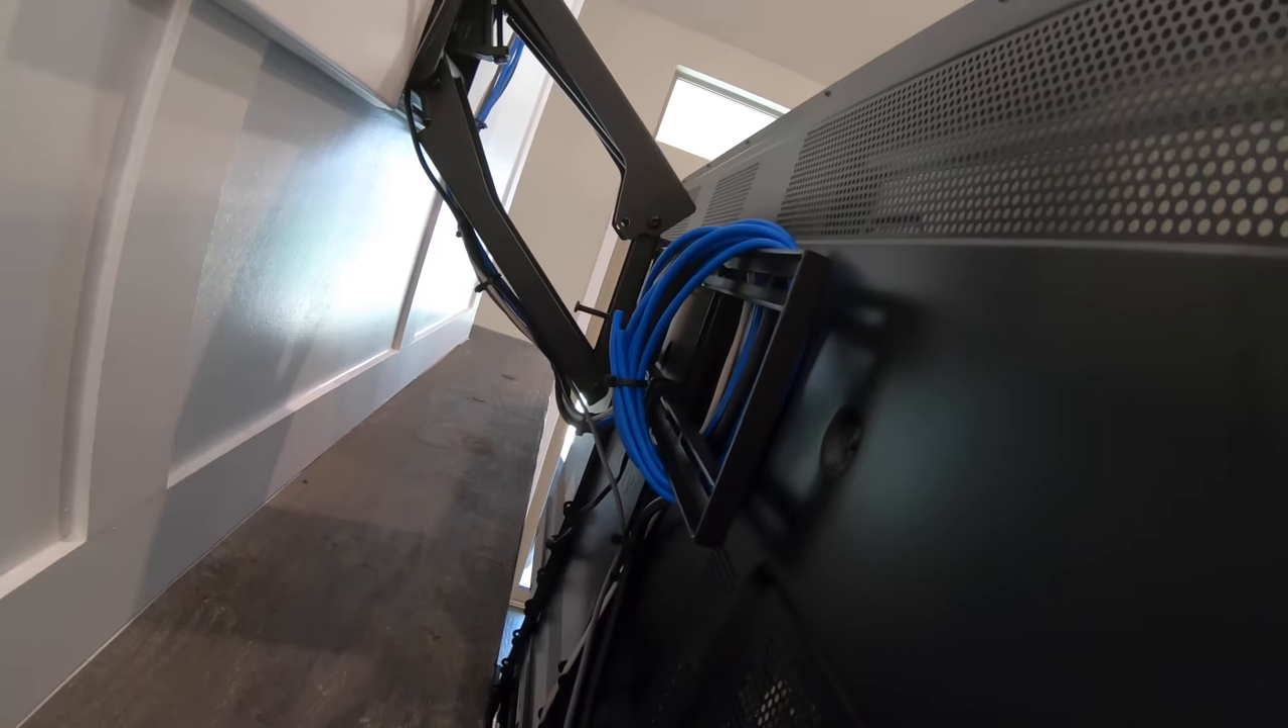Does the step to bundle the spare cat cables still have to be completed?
No.